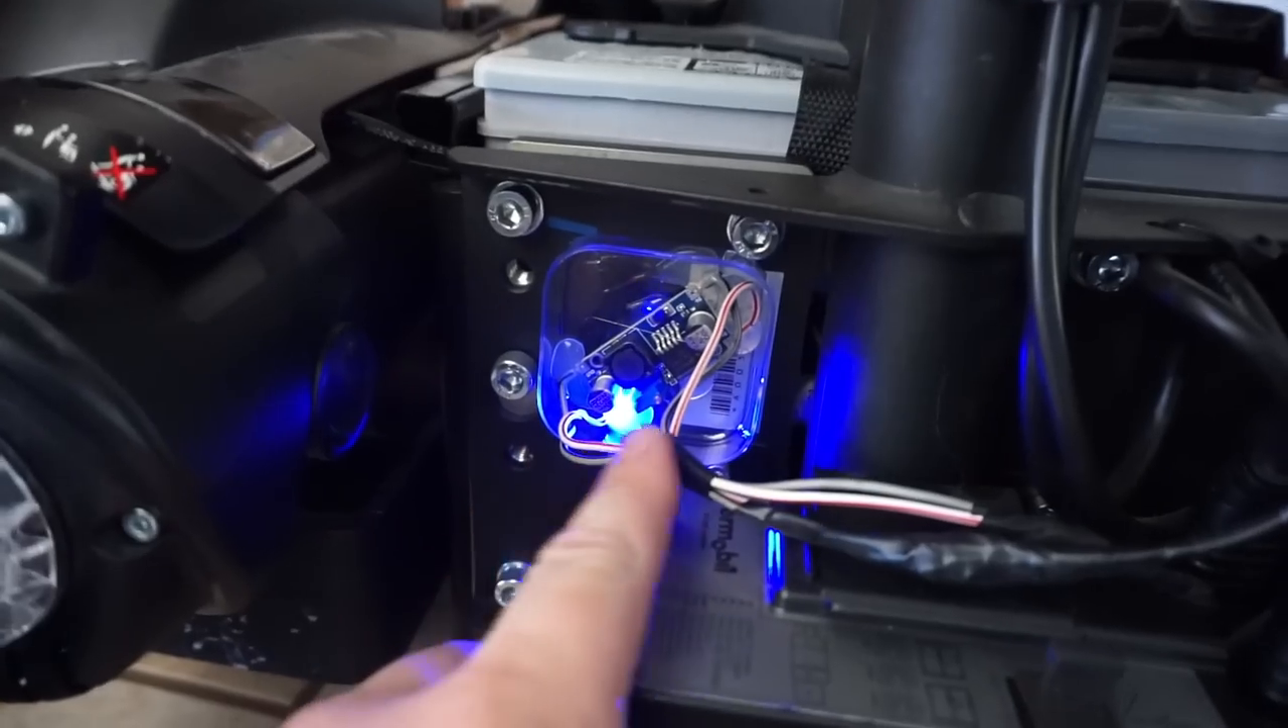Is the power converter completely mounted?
Yes.